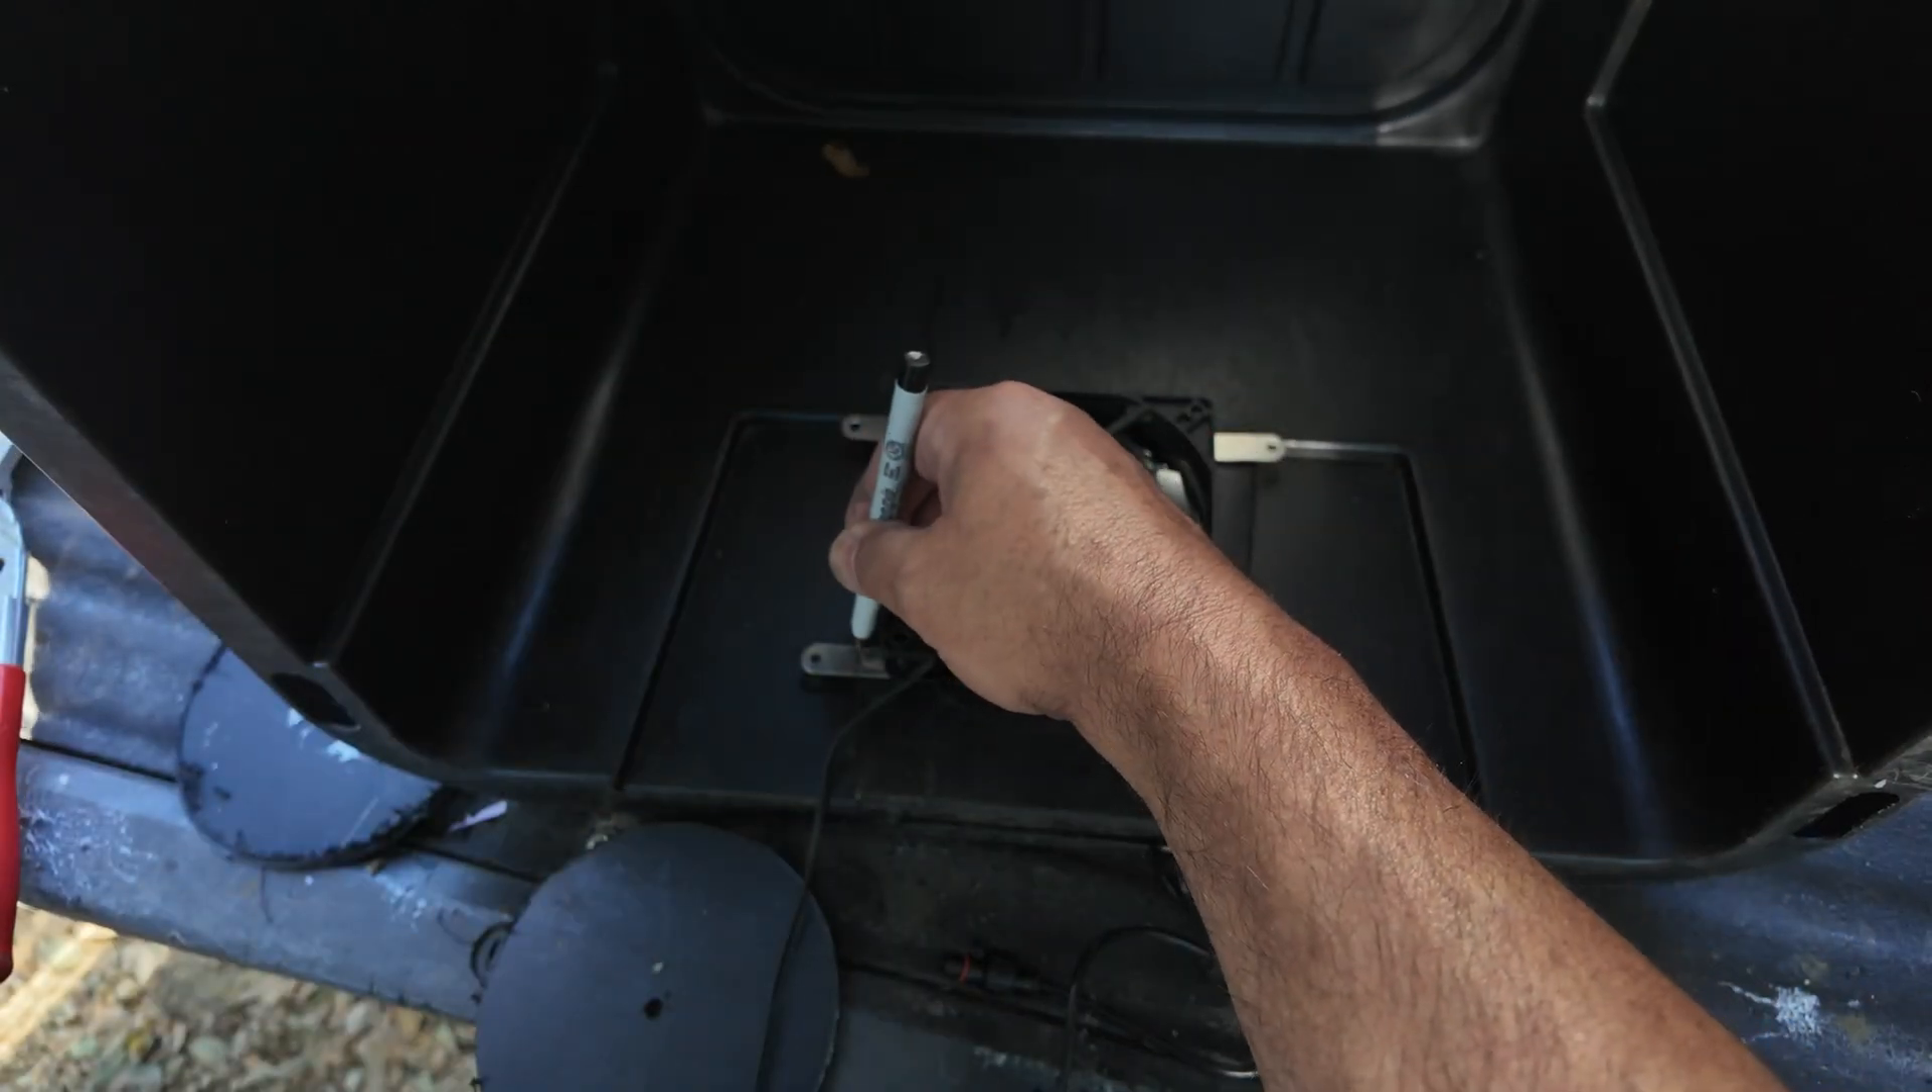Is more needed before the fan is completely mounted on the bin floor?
Yes.